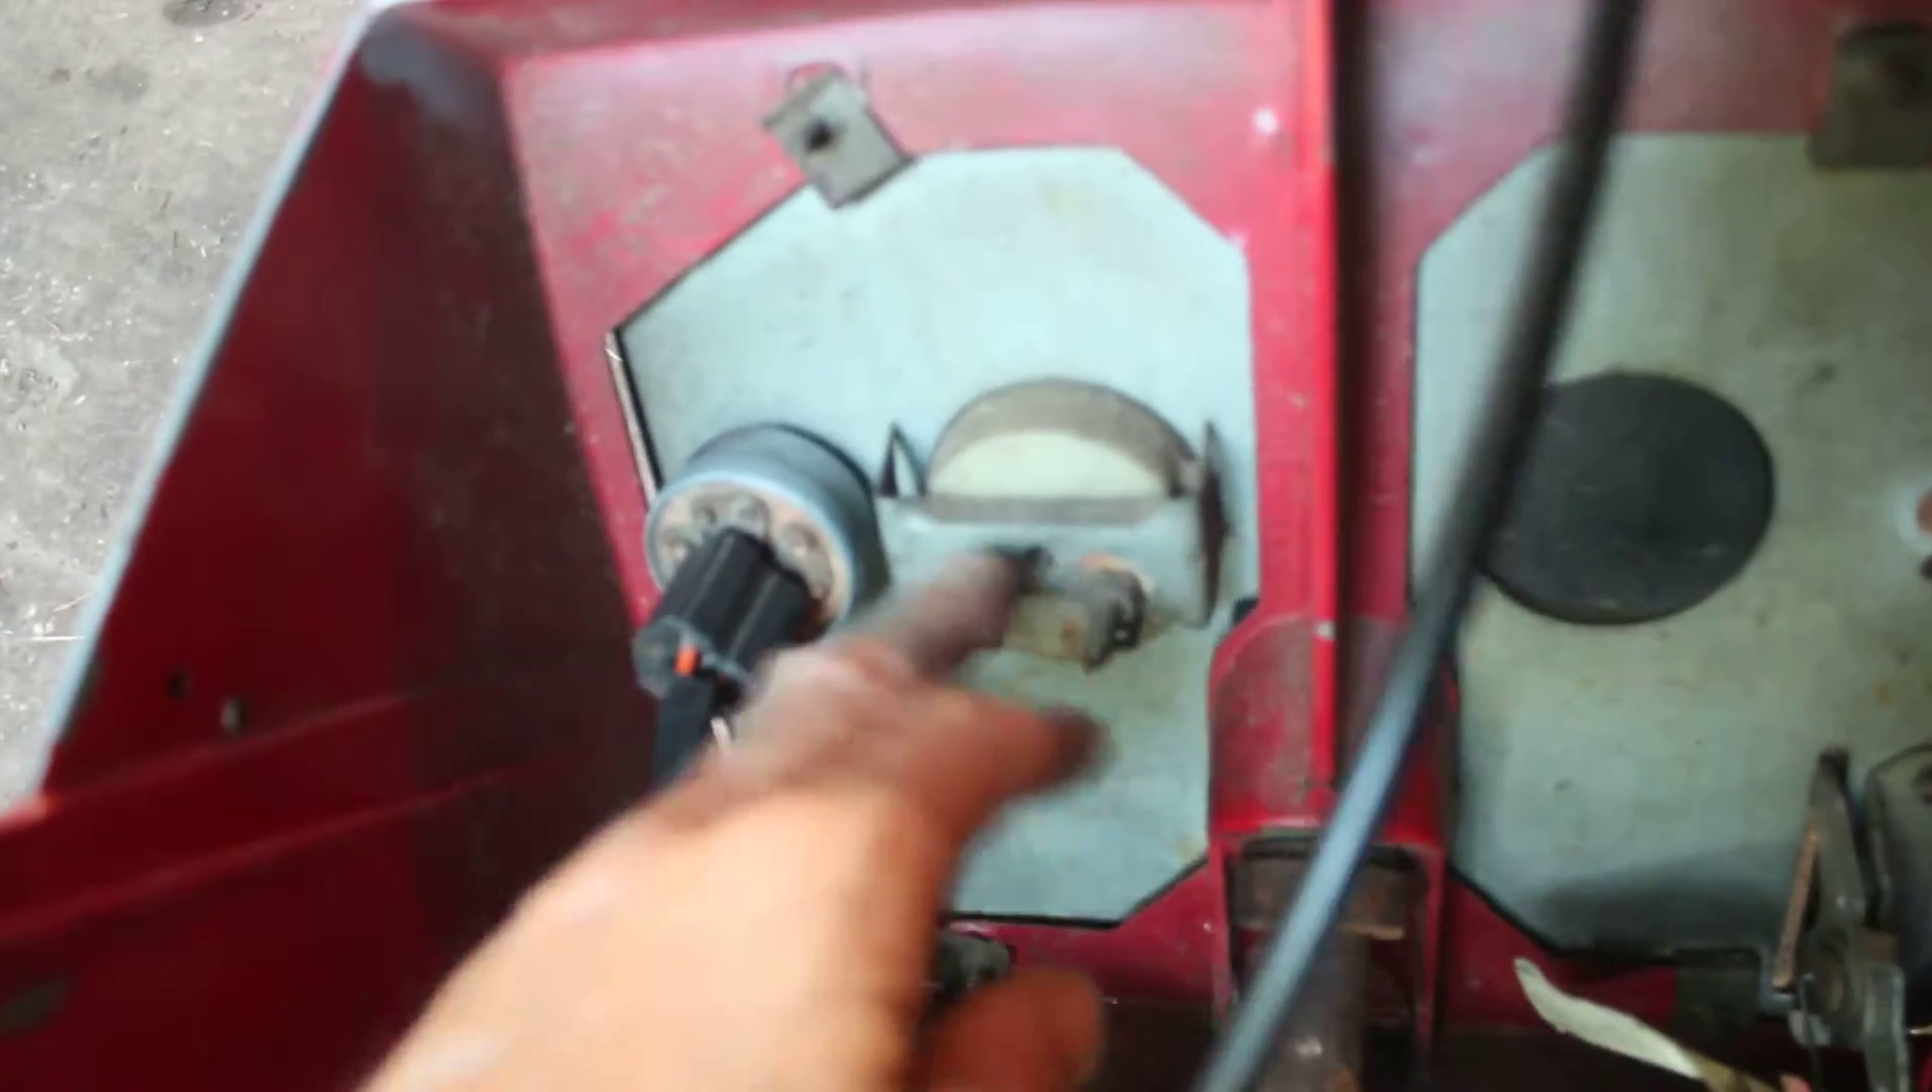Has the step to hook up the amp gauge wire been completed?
No.